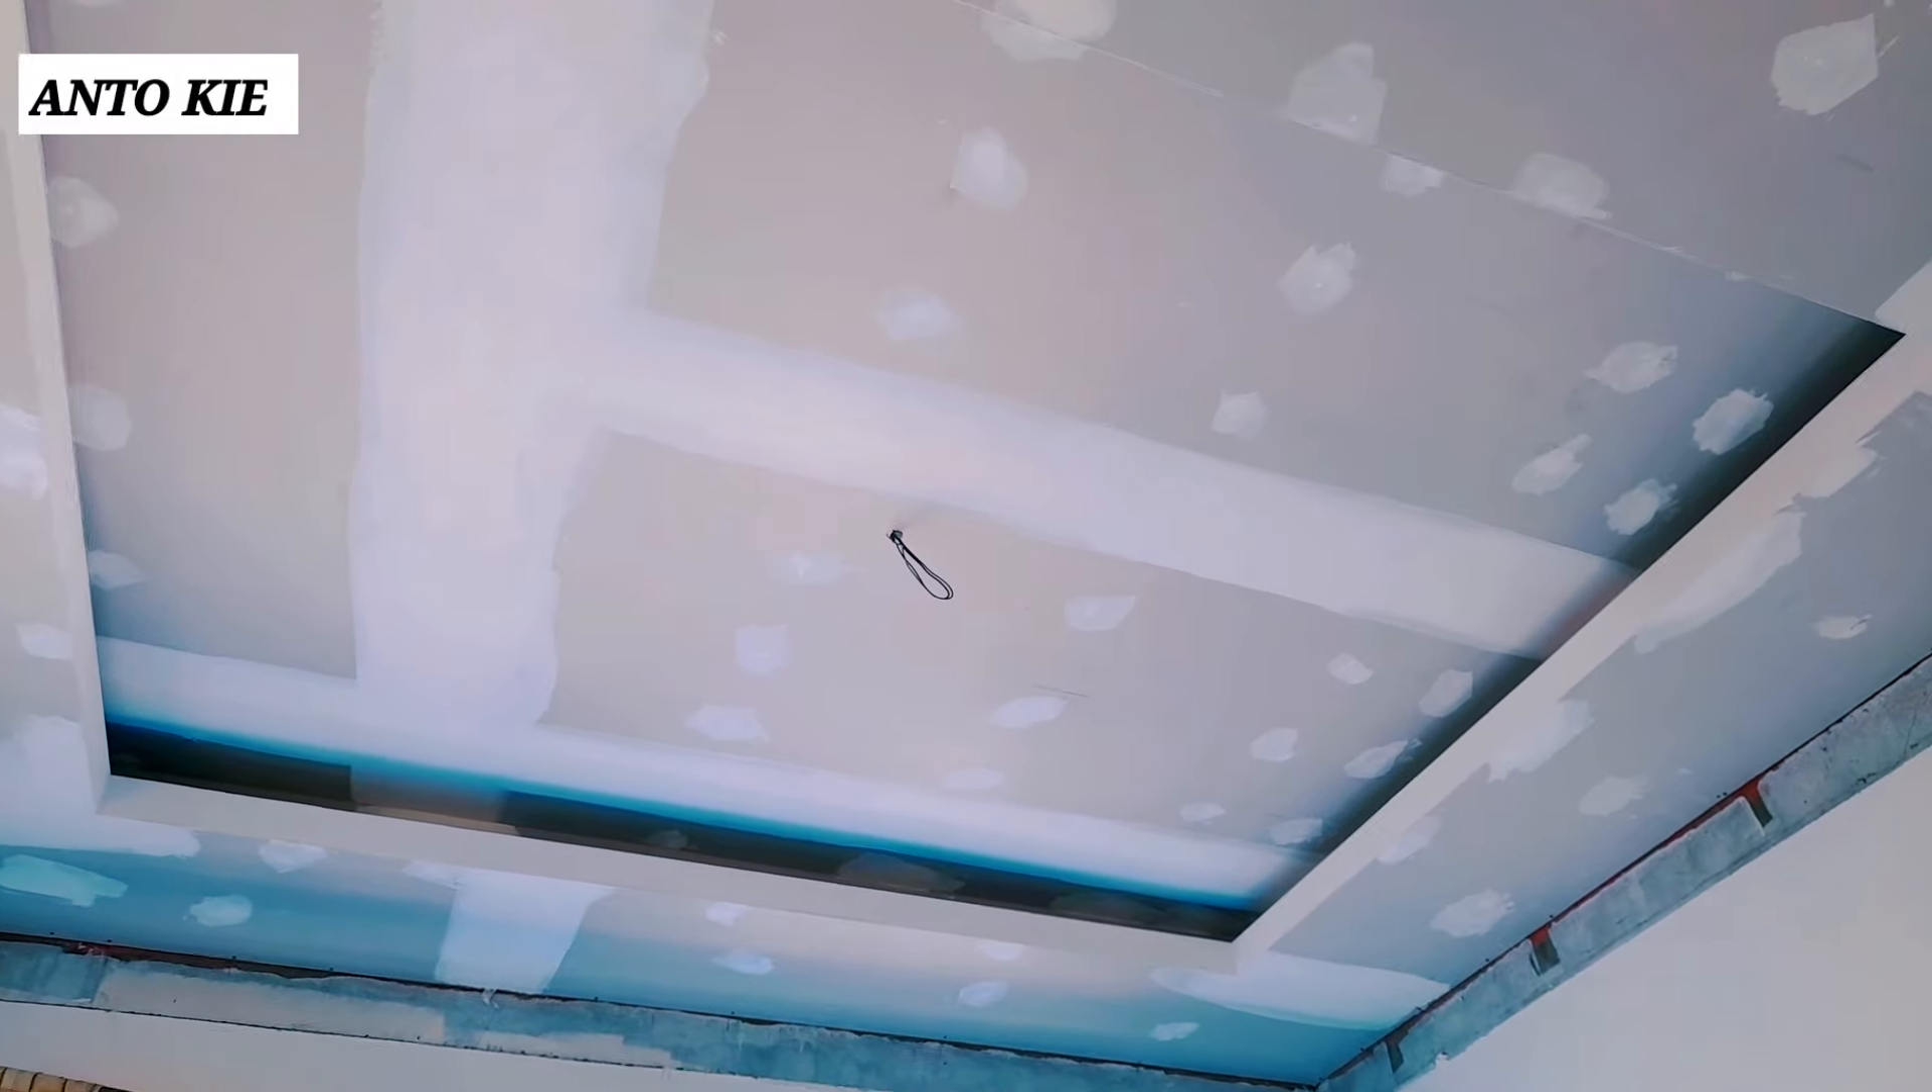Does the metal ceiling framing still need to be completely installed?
No.